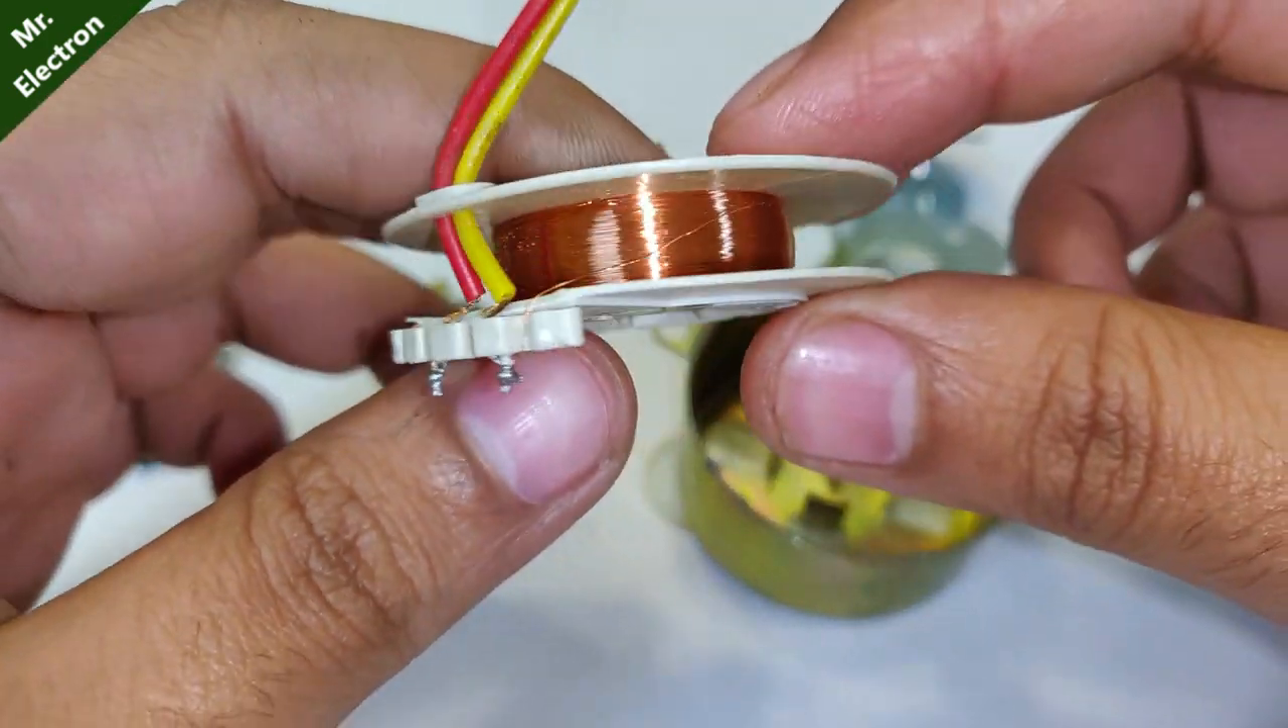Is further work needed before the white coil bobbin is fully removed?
No.